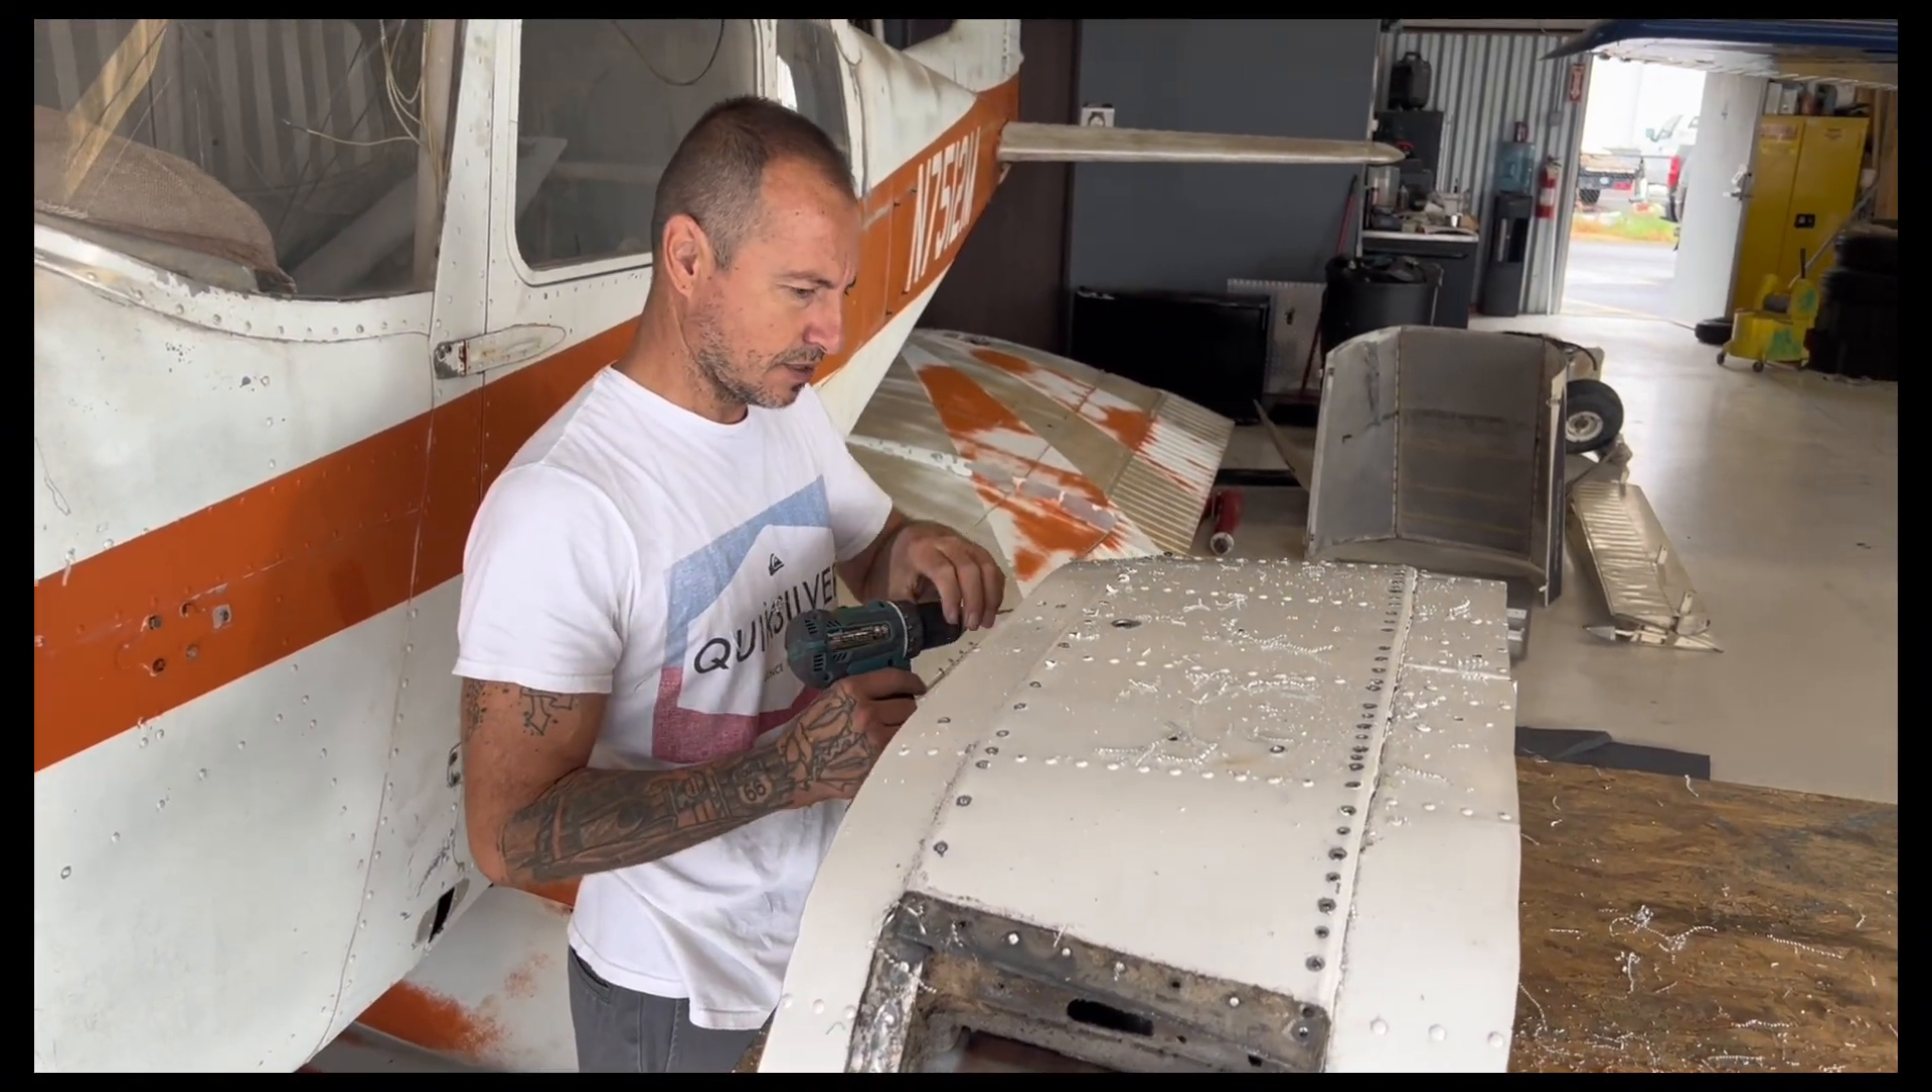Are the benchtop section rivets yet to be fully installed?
Yes.